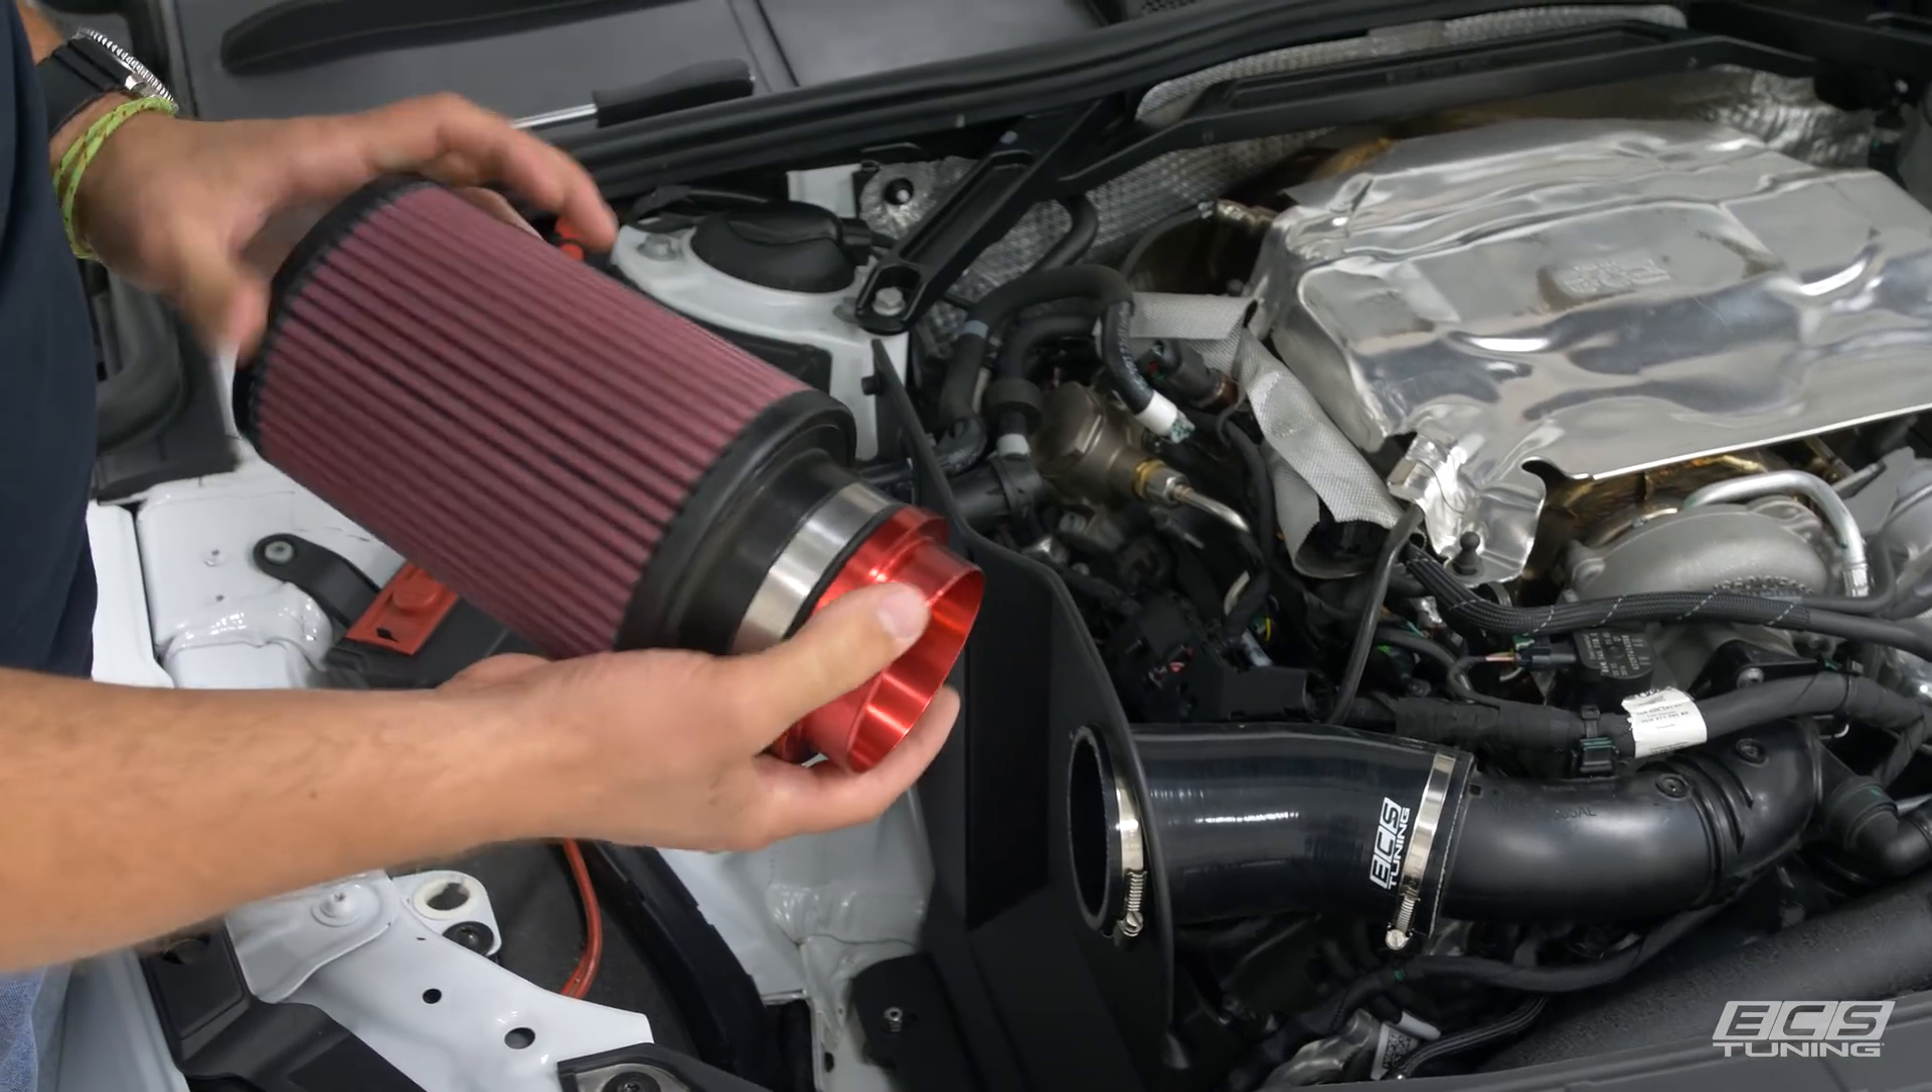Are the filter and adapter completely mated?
Yes.